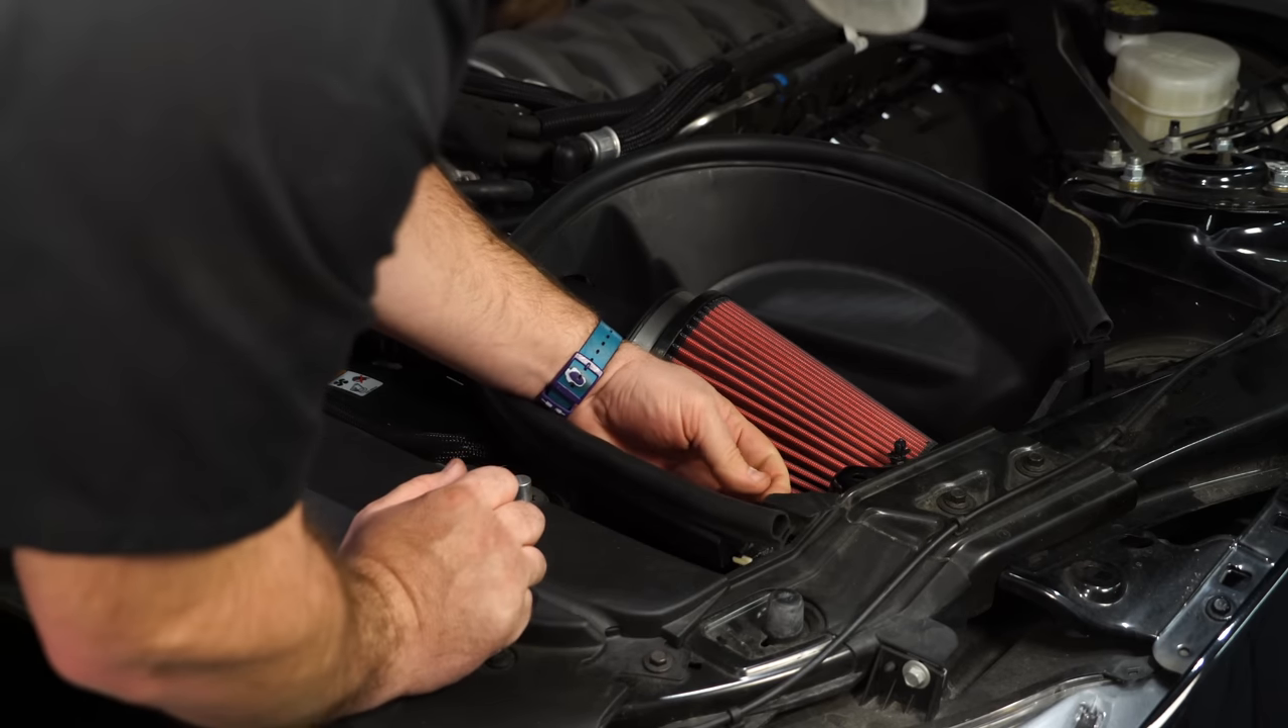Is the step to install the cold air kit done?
No.